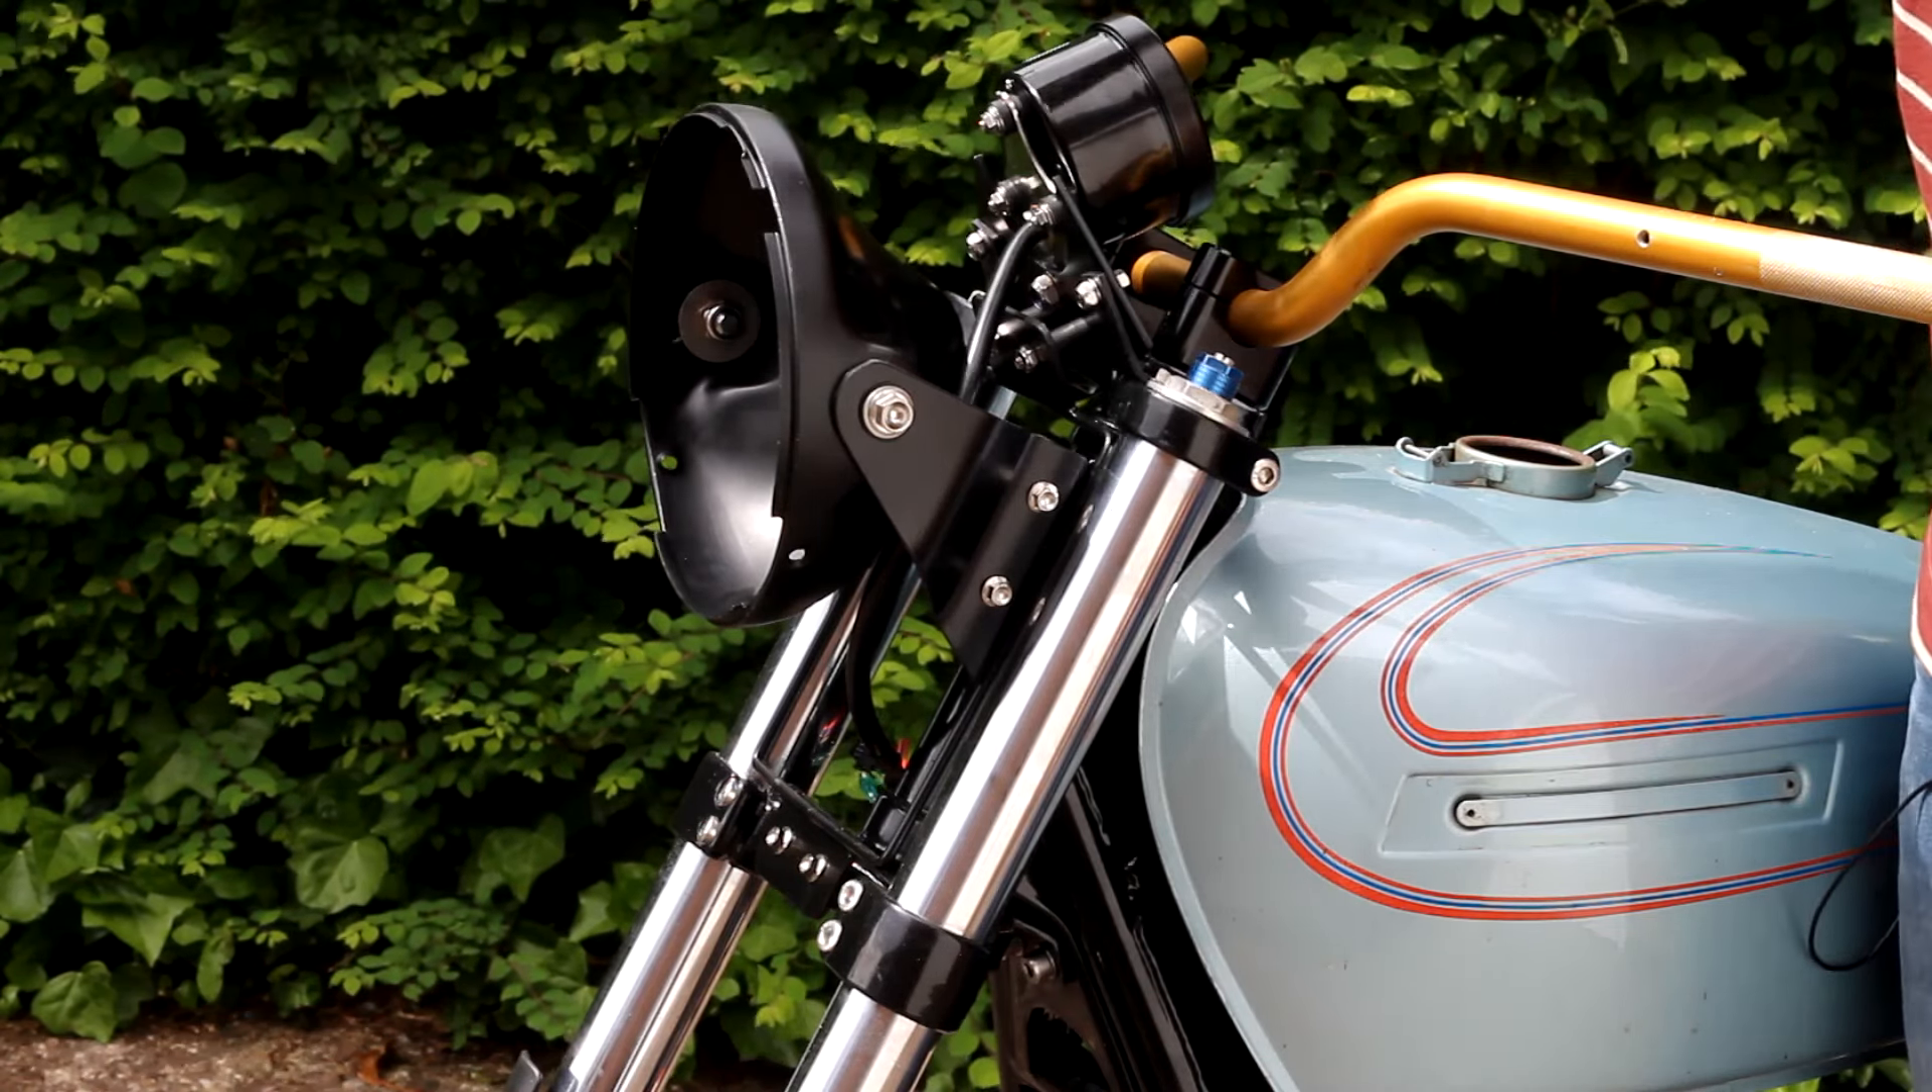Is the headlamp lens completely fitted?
No.